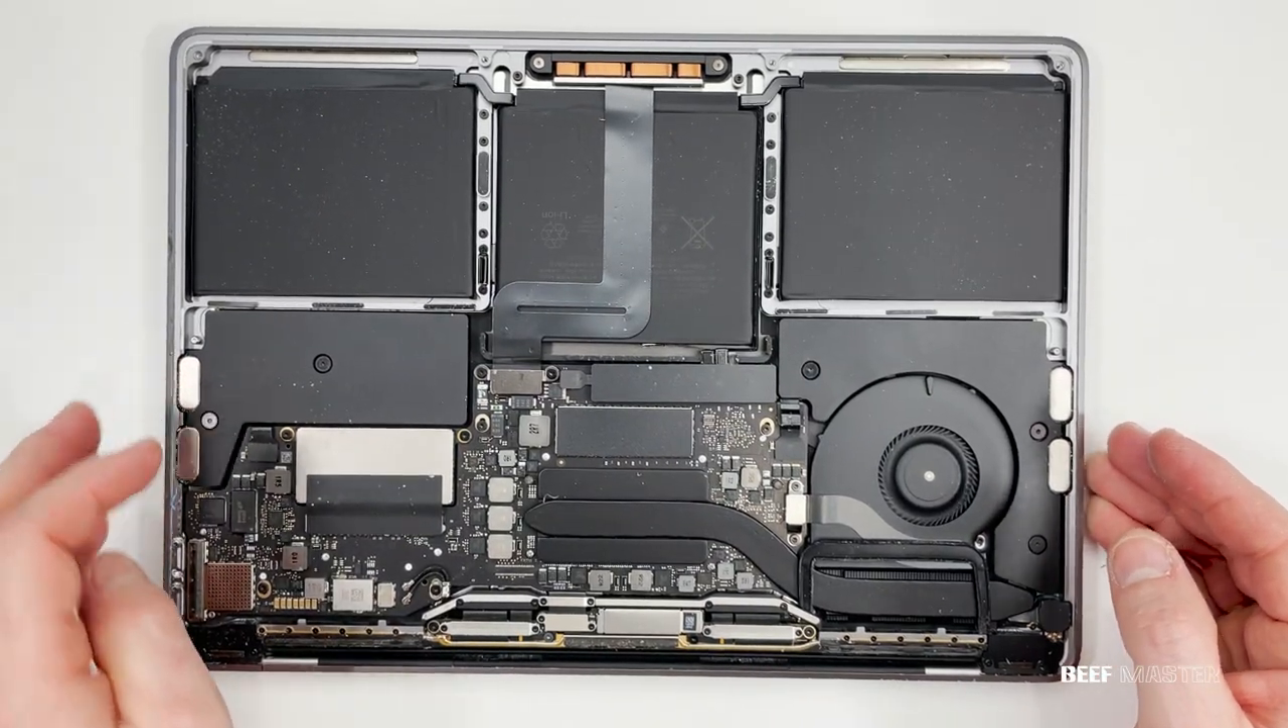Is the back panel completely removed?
Yes.